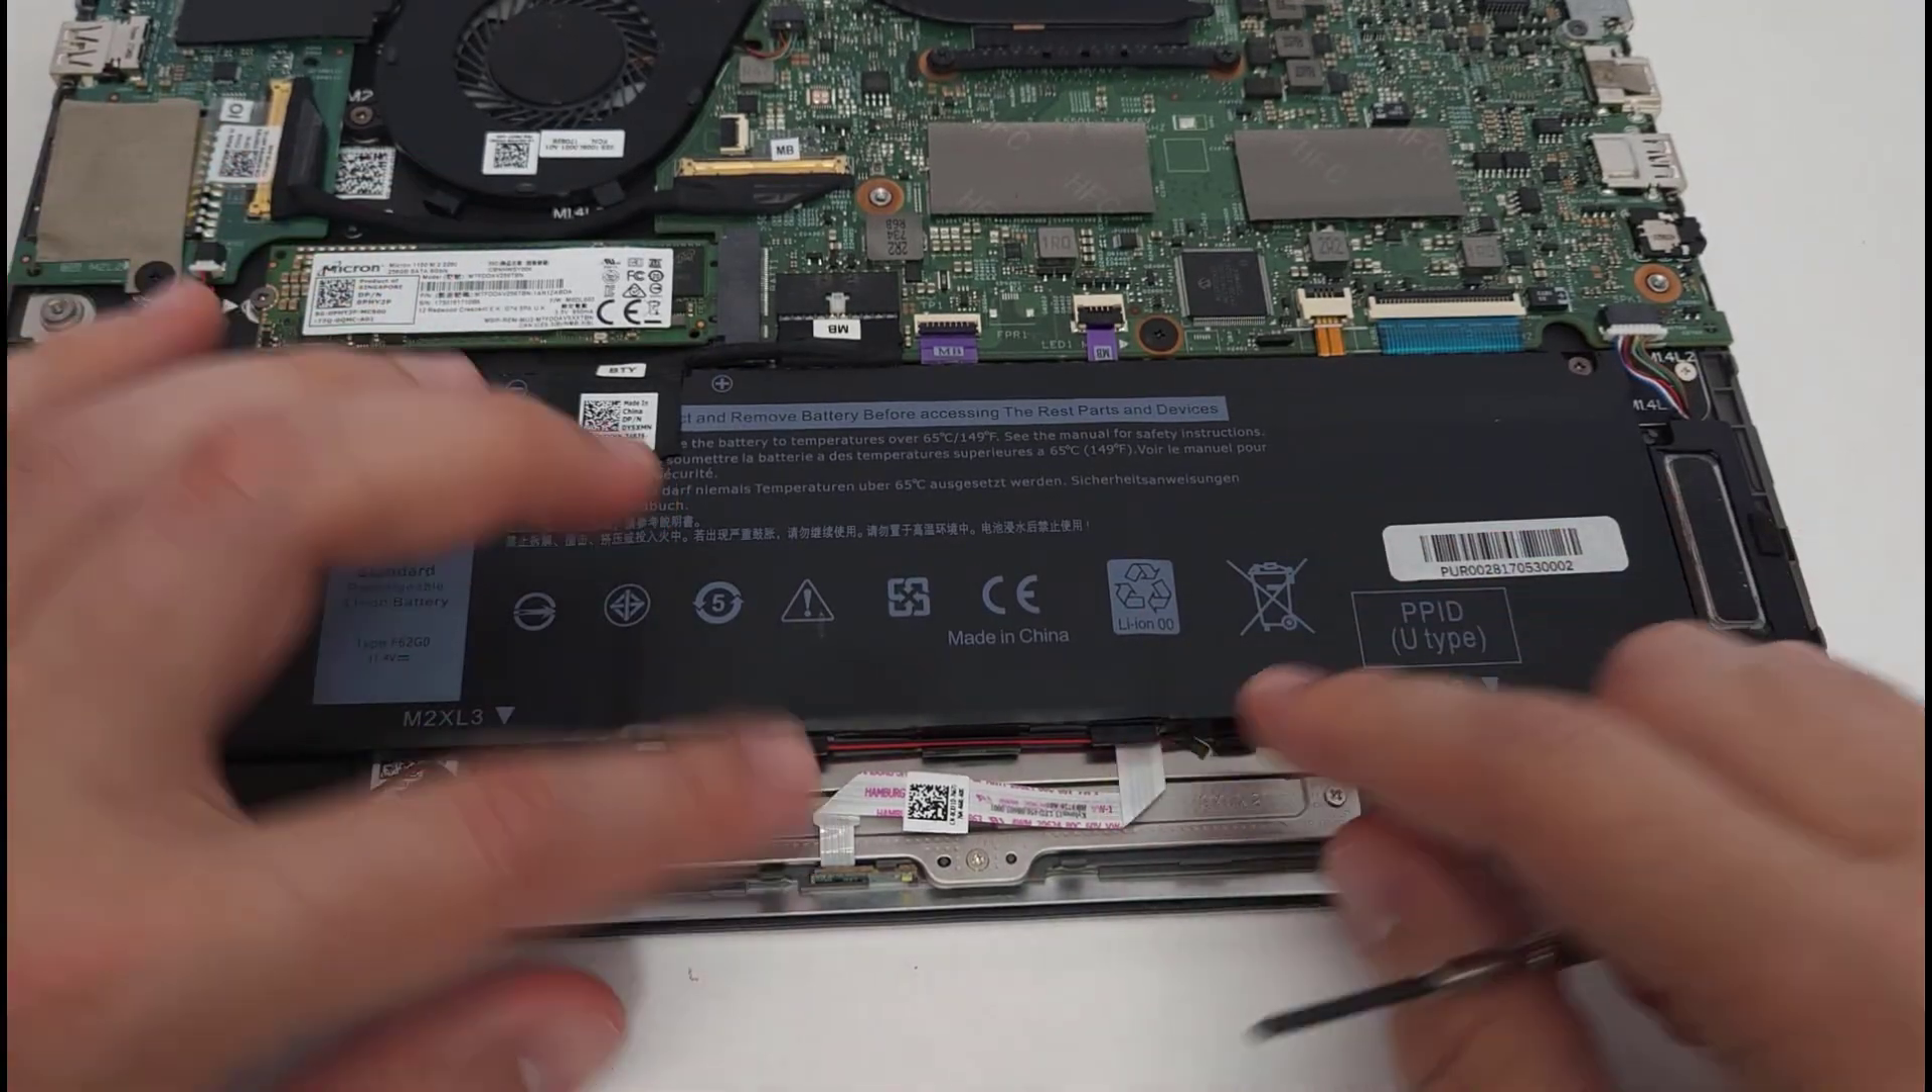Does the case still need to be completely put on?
Yes.